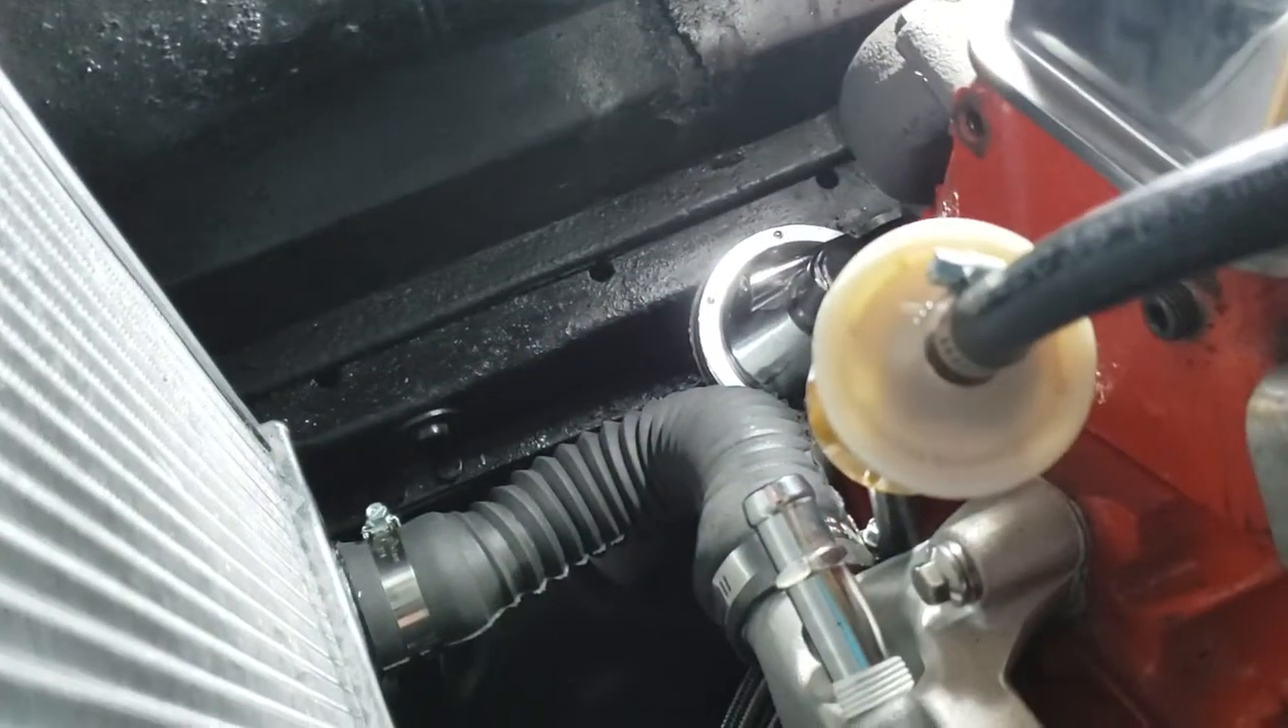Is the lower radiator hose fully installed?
Yes.